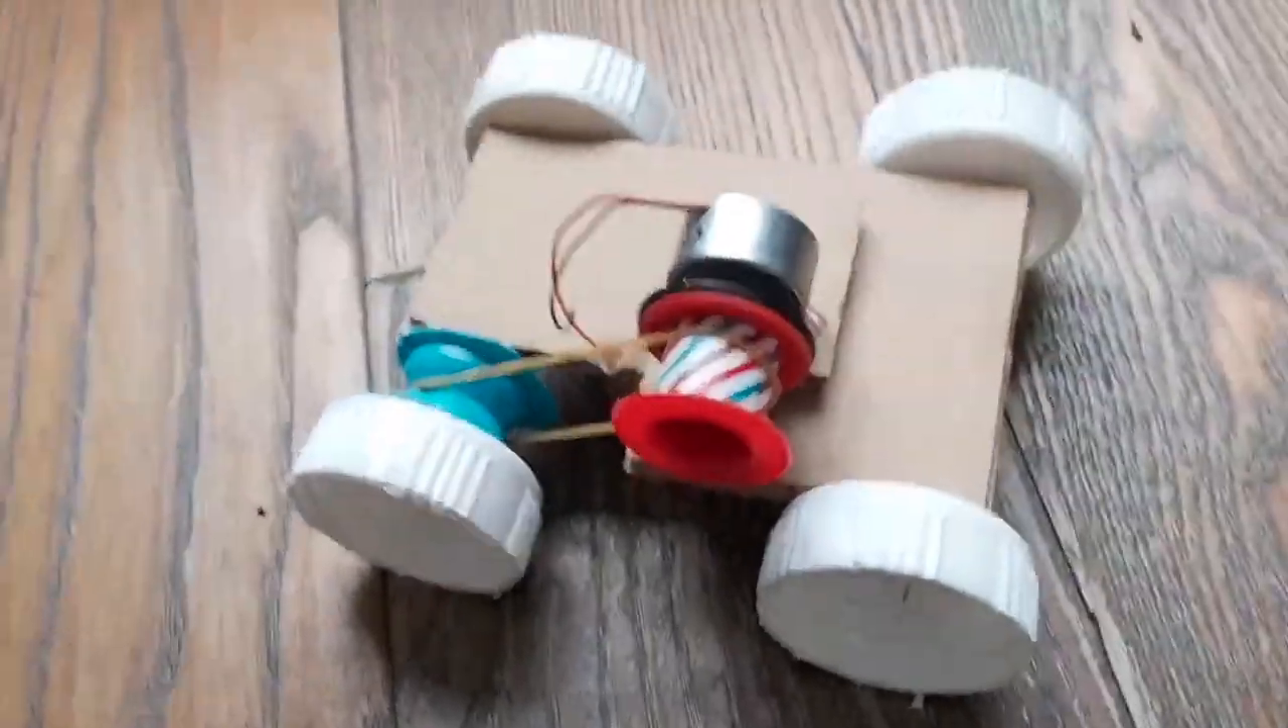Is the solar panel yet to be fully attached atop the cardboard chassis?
Yes.